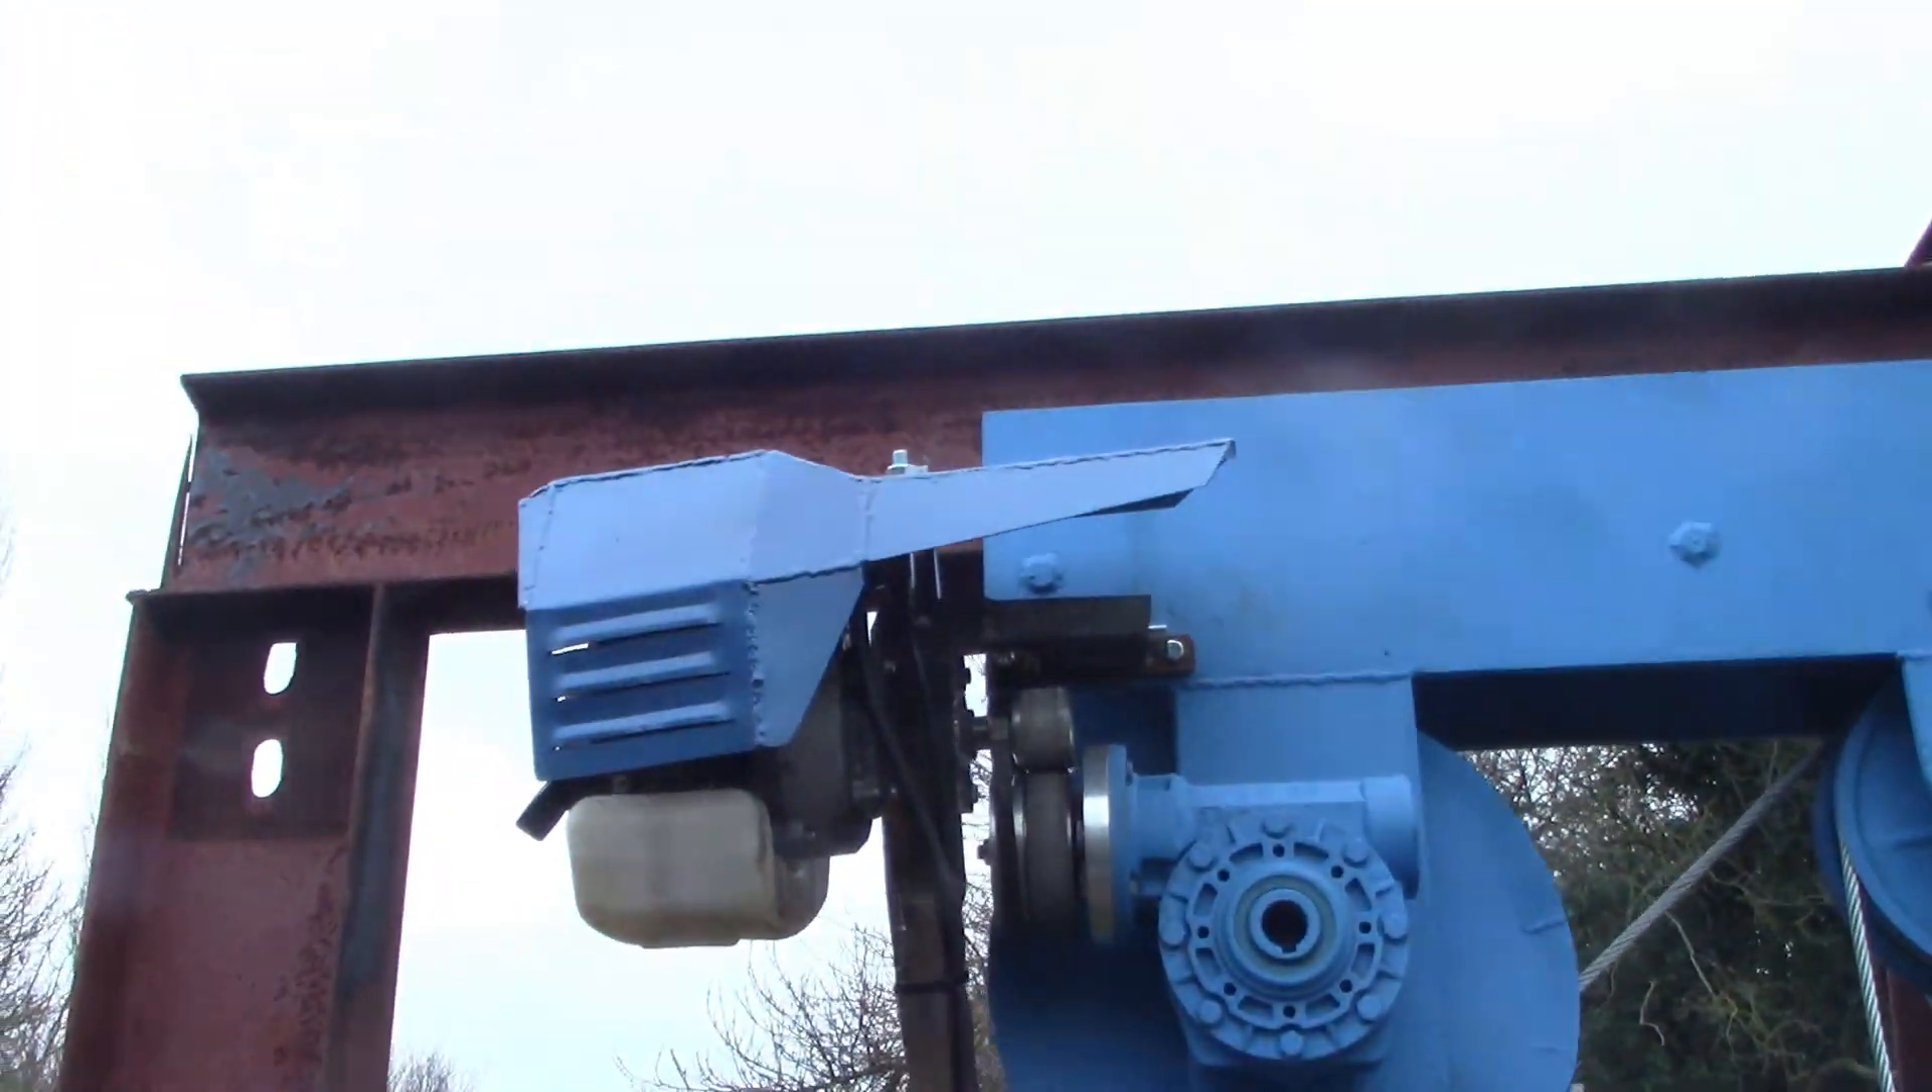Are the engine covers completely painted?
Yes.